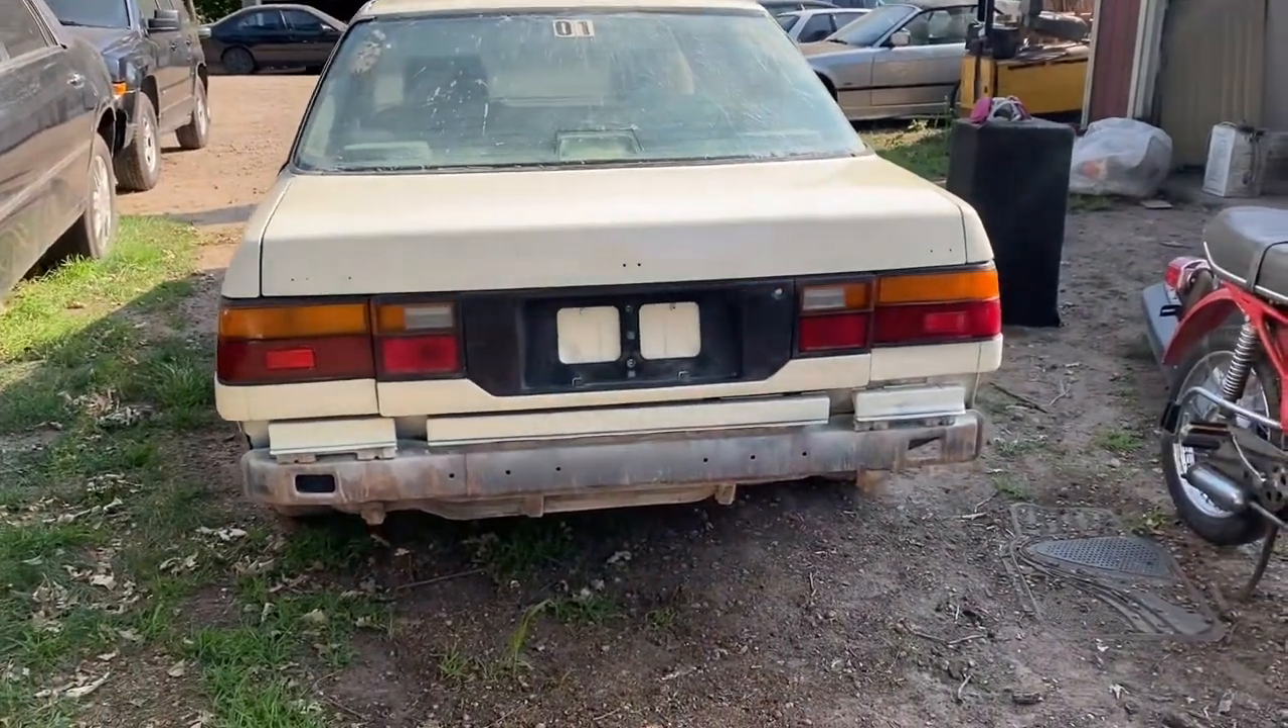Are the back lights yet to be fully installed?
No.